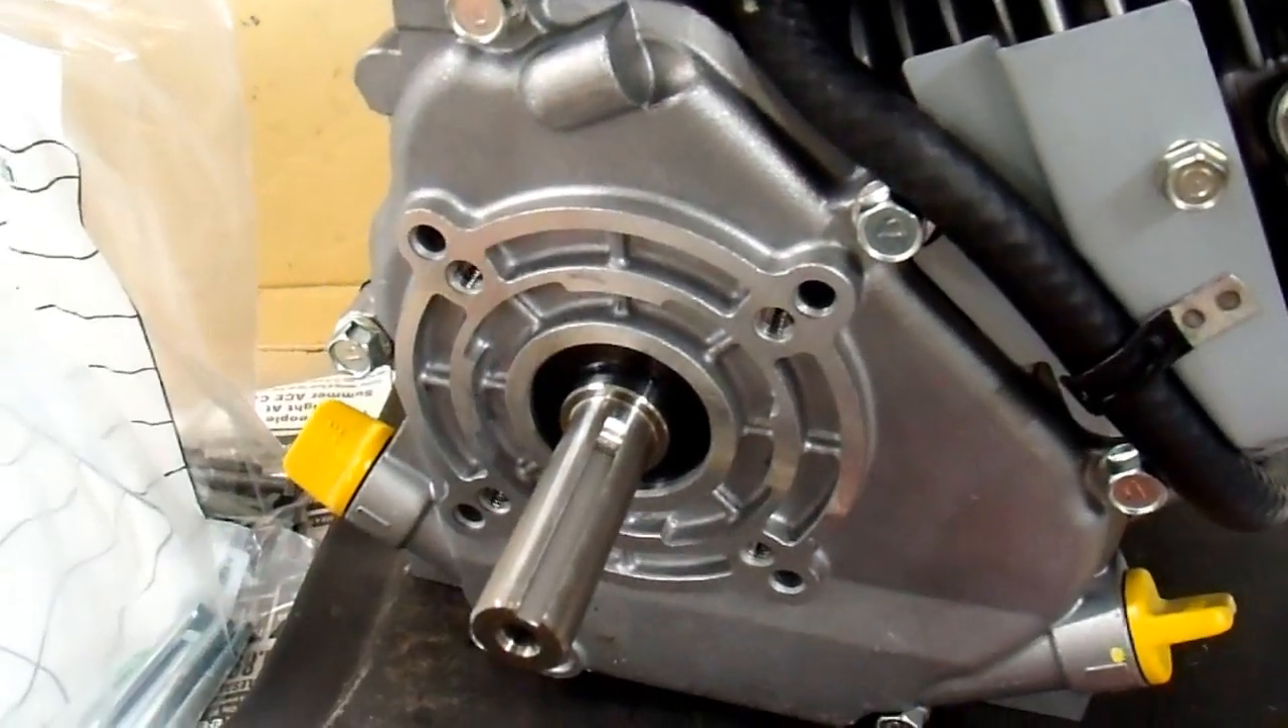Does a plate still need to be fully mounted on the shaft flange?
Yes.